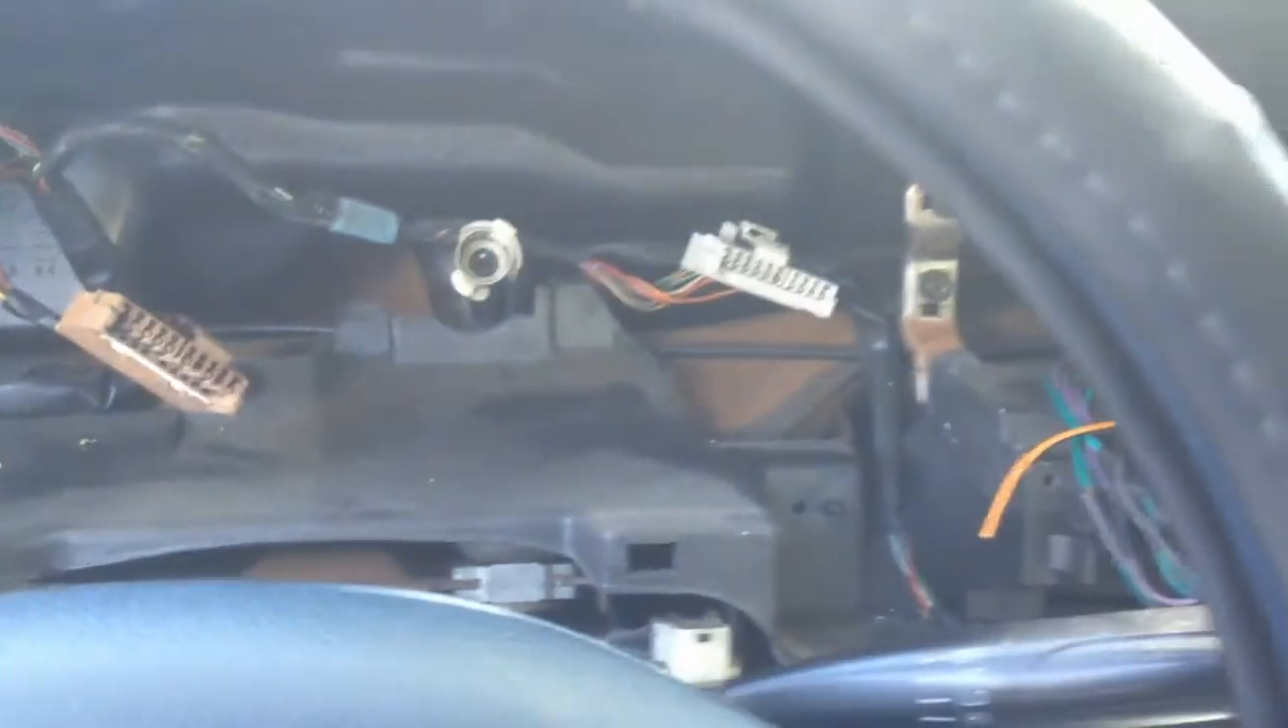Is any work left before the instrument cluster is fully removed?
No.